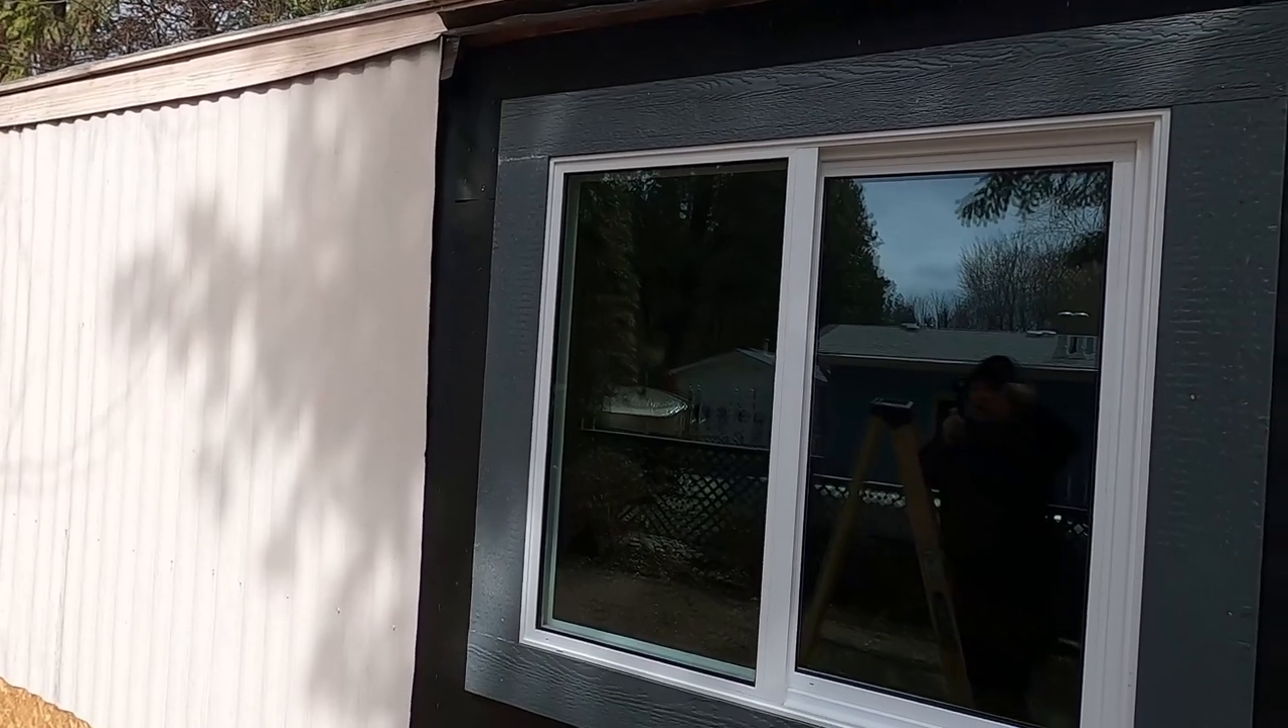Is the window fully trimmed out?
Yes.